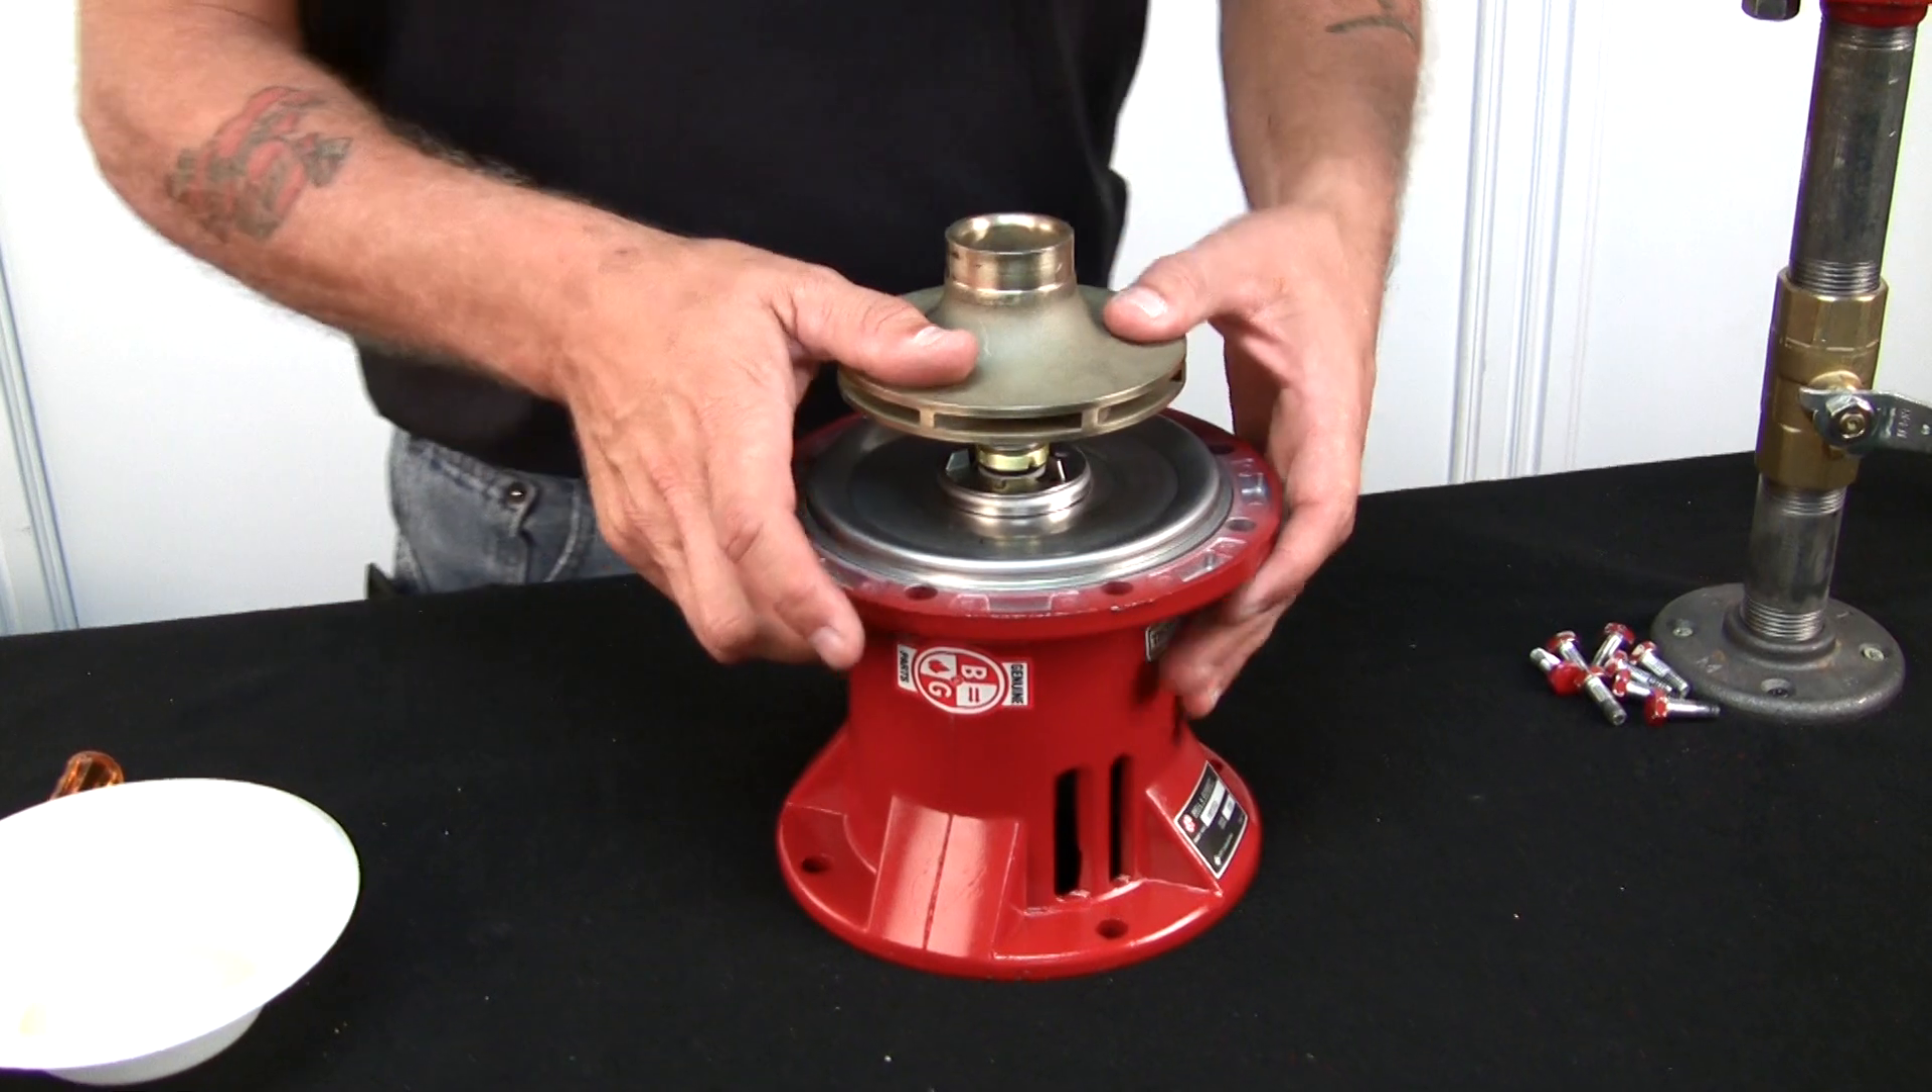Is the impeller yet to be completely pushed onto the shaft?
Yes.